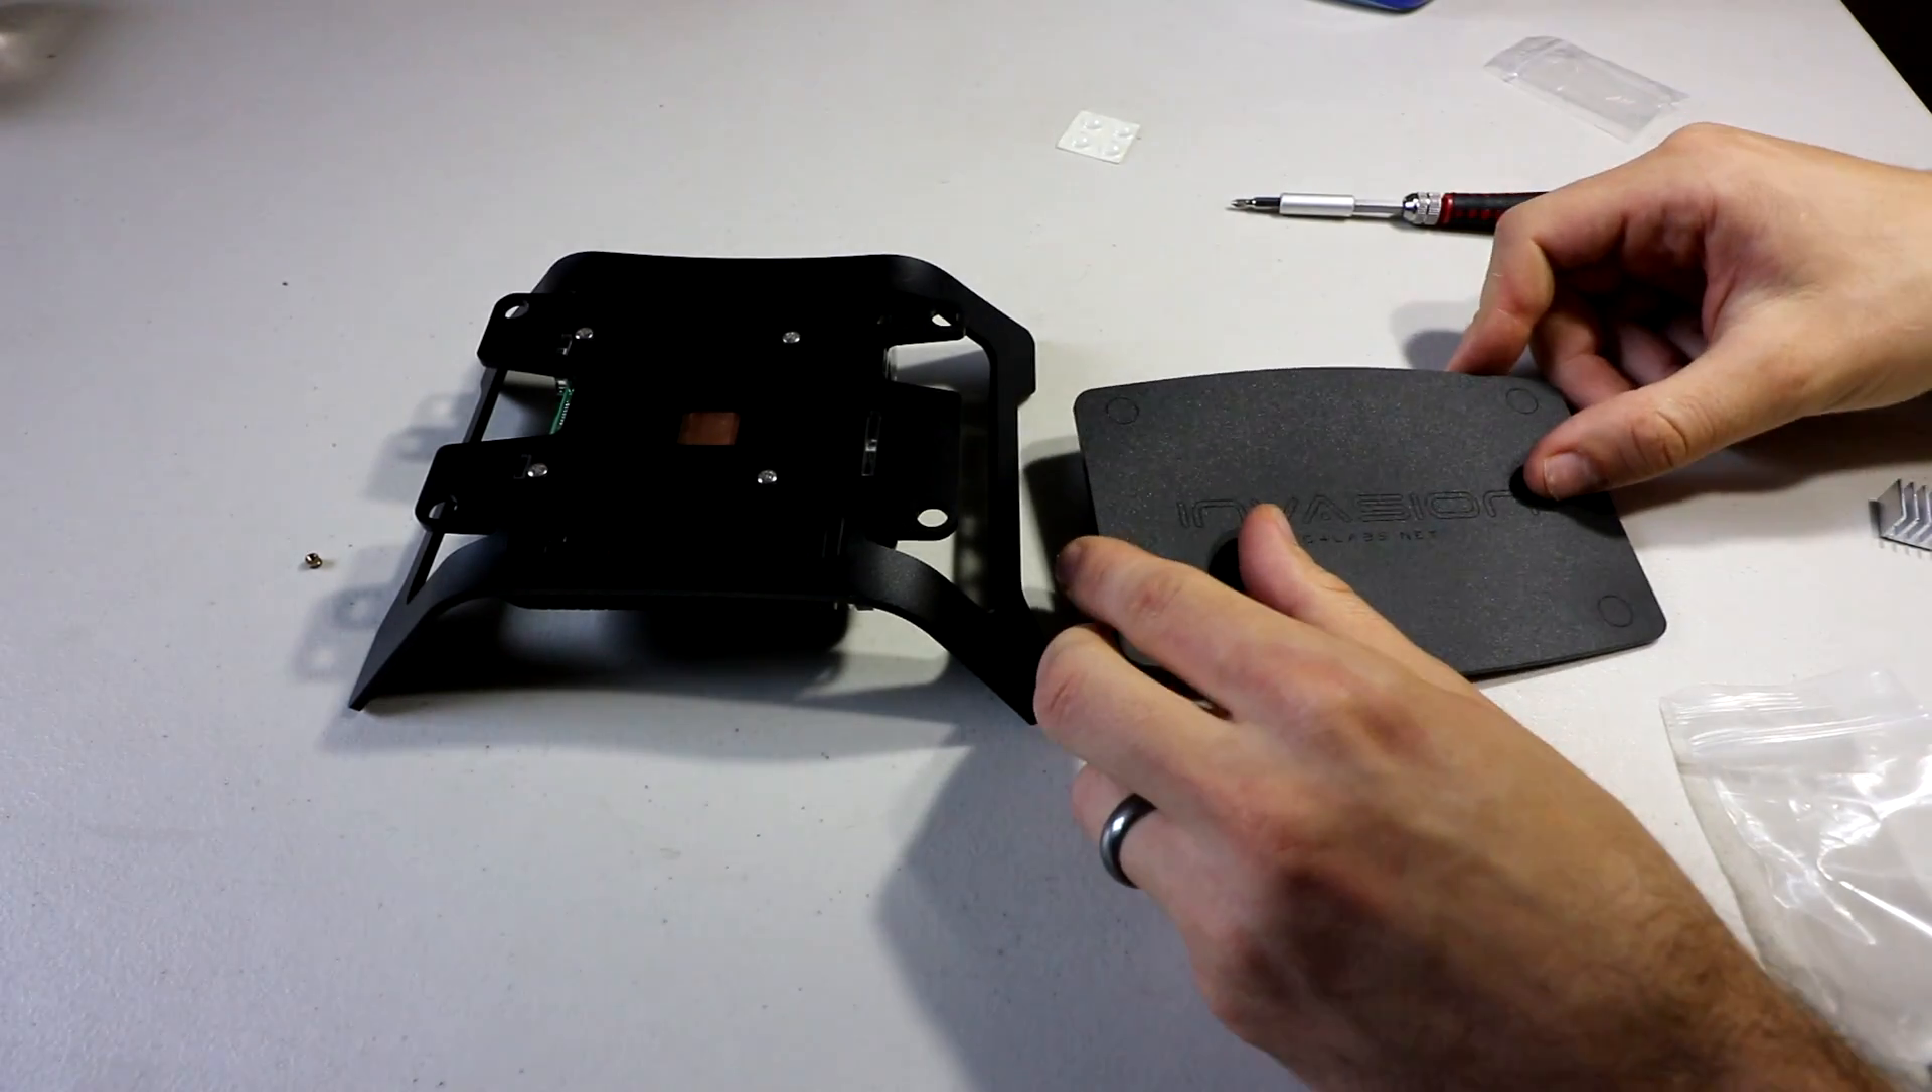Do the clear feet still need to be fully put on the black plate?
Yes.